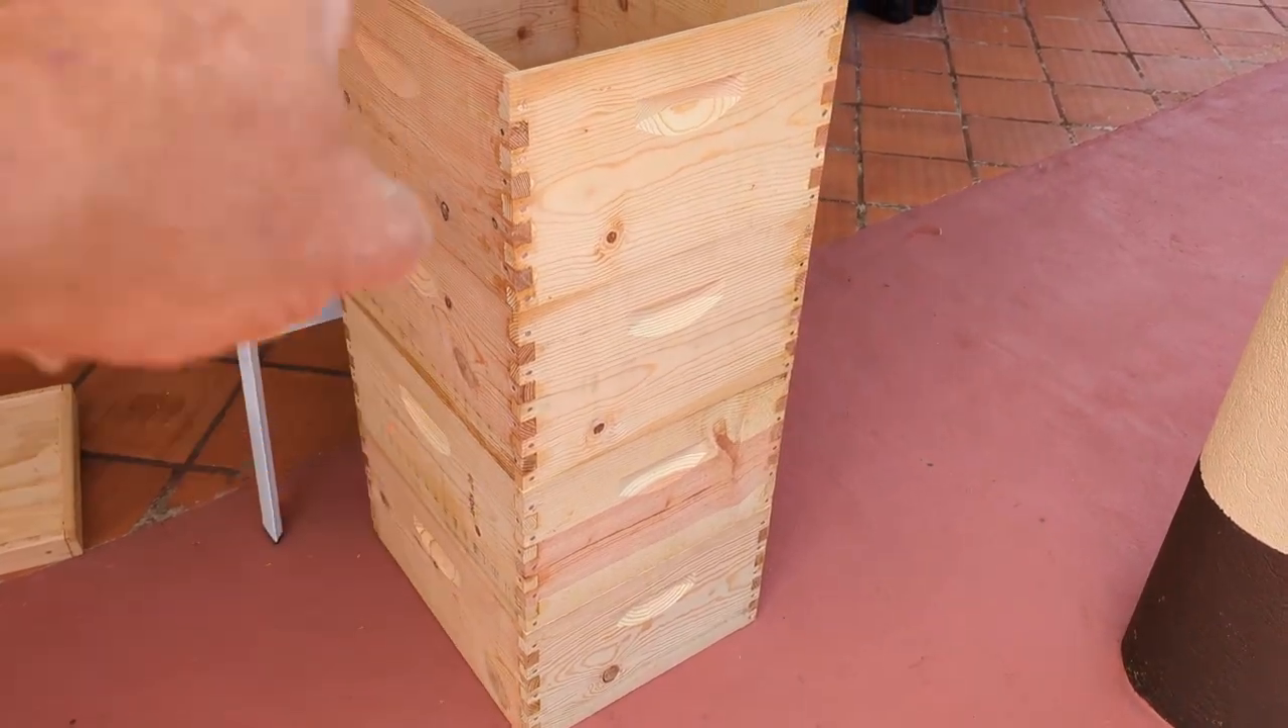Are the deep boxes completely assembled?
Yes.